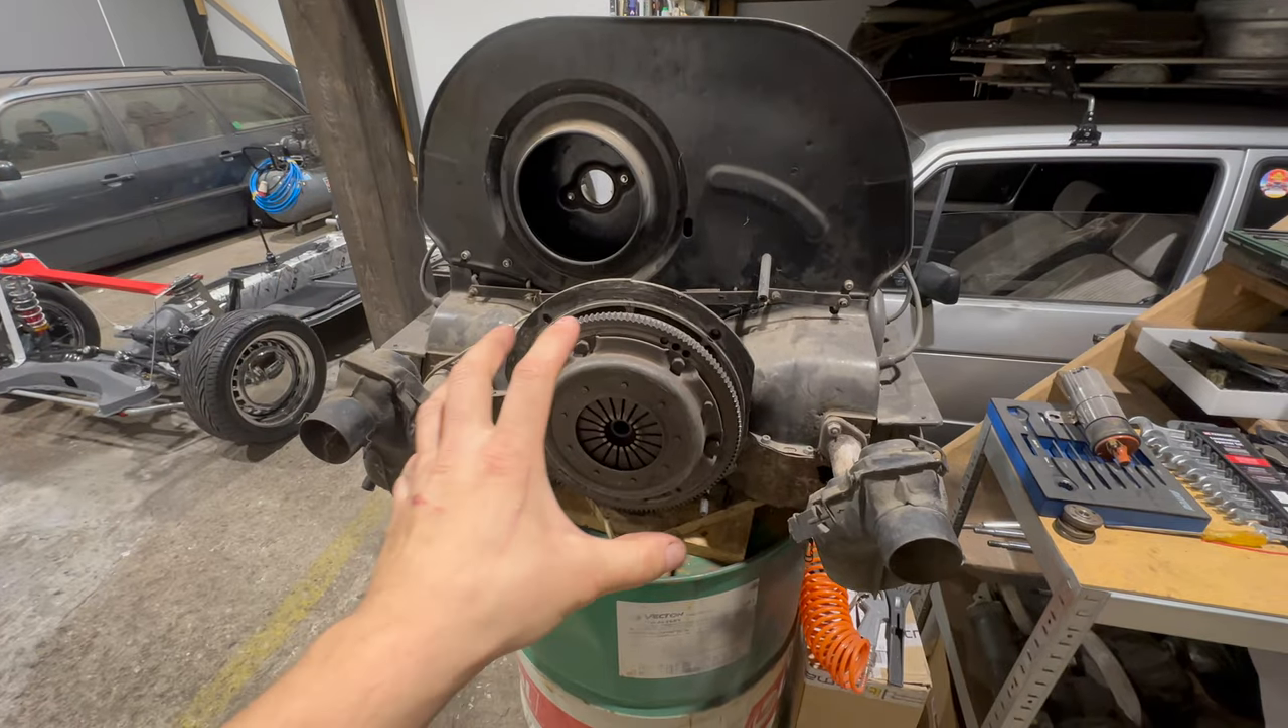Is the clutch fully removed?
No.